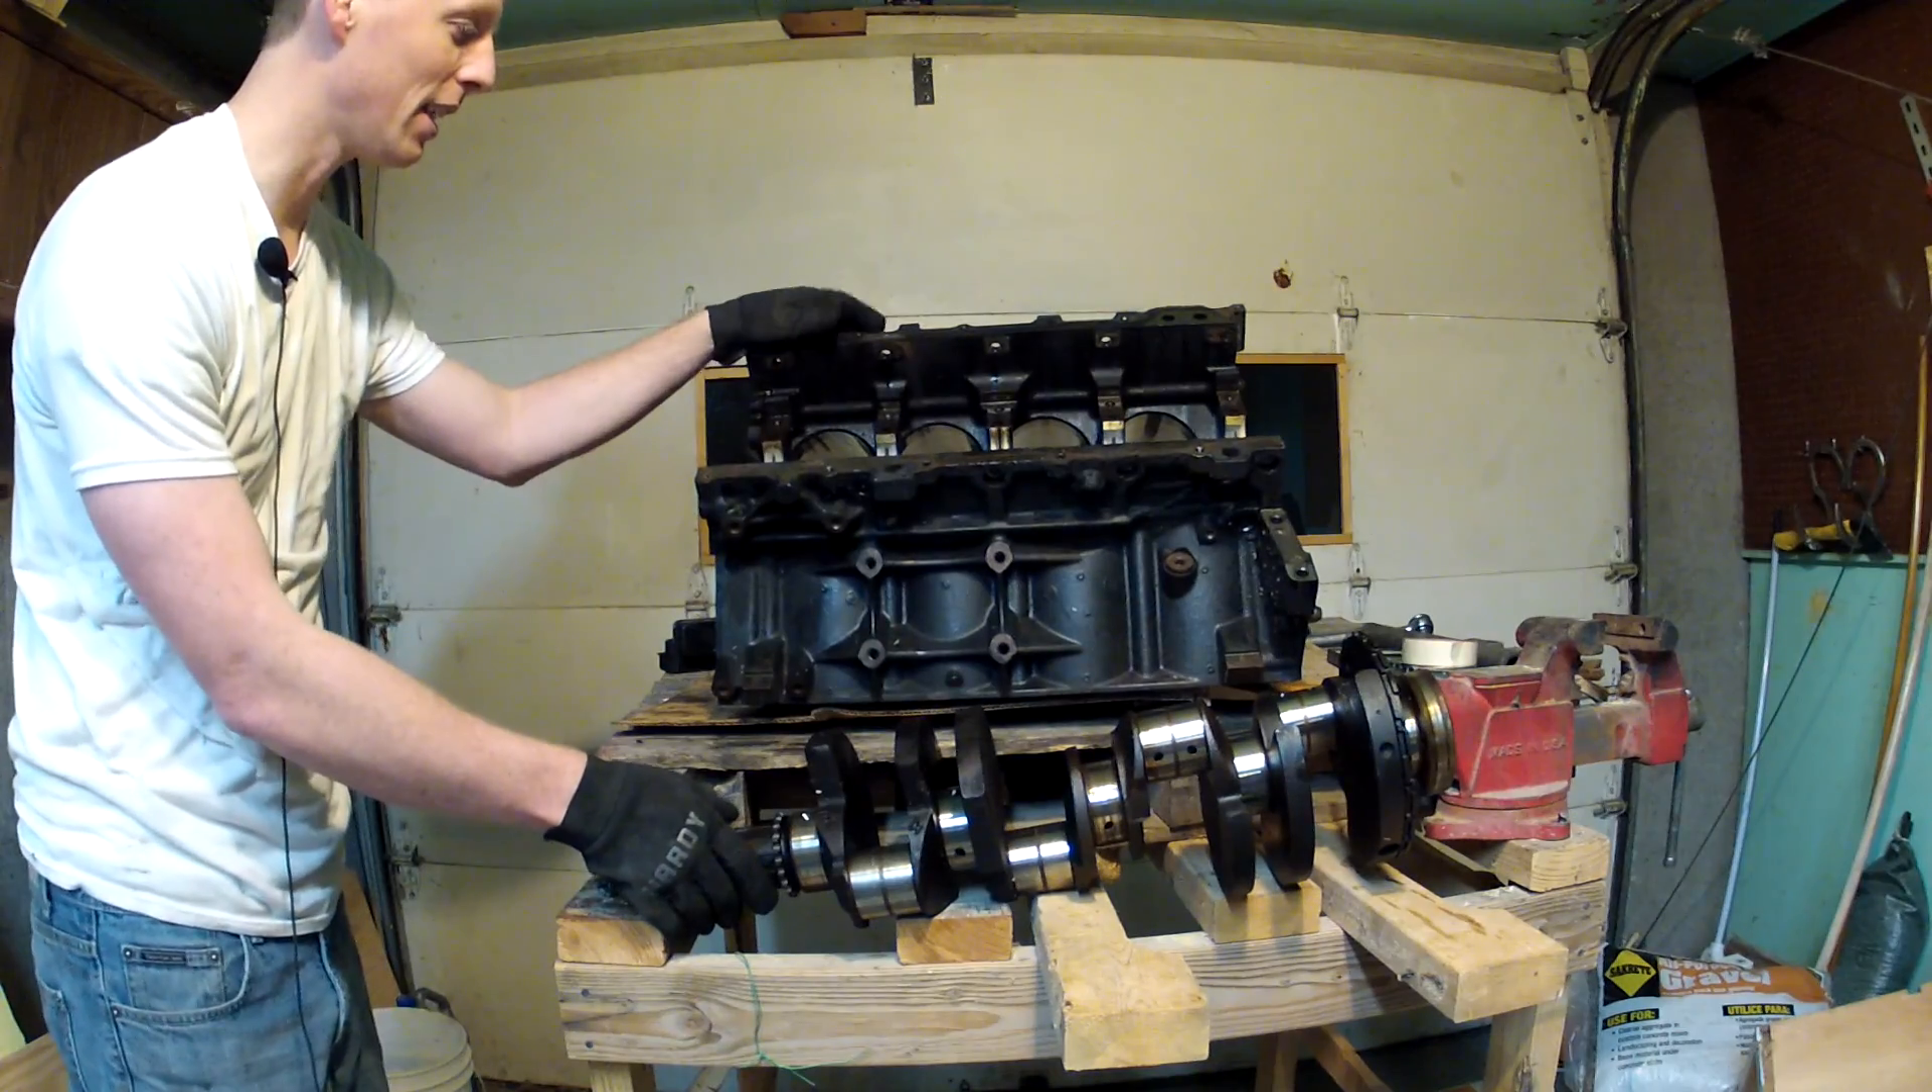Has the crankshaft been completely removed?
Yes.